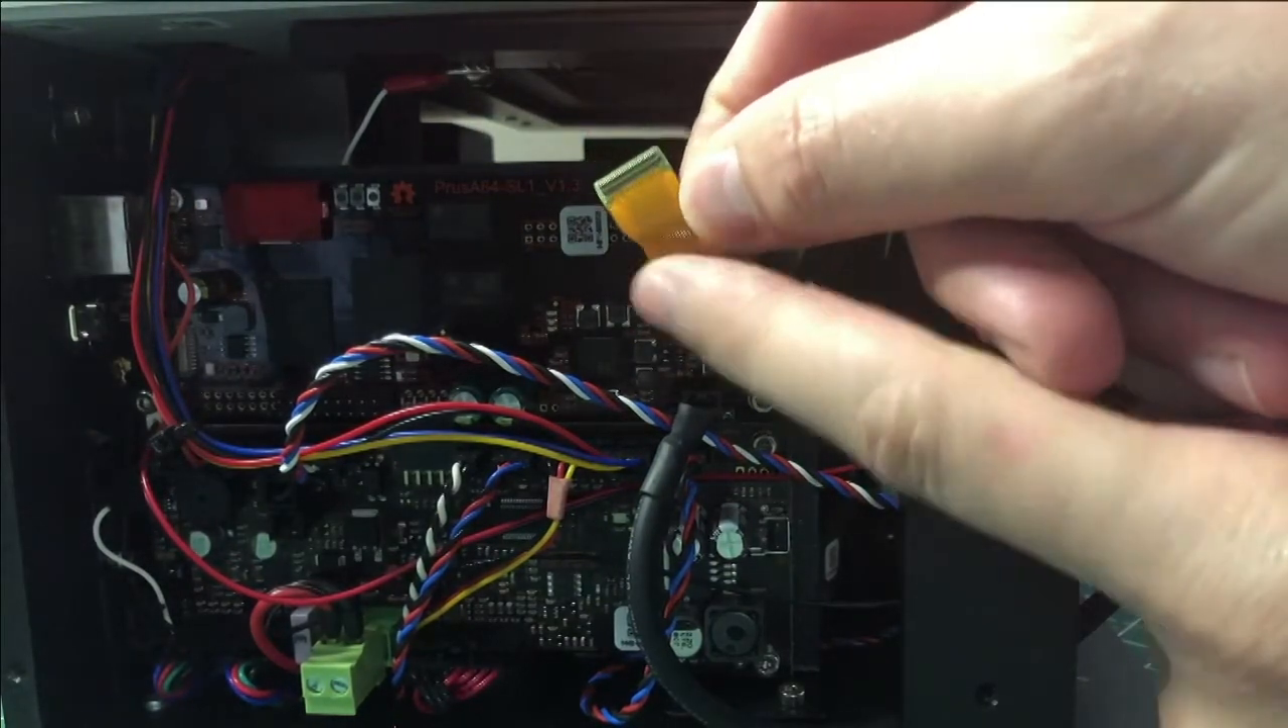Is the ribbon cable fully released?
Yes.